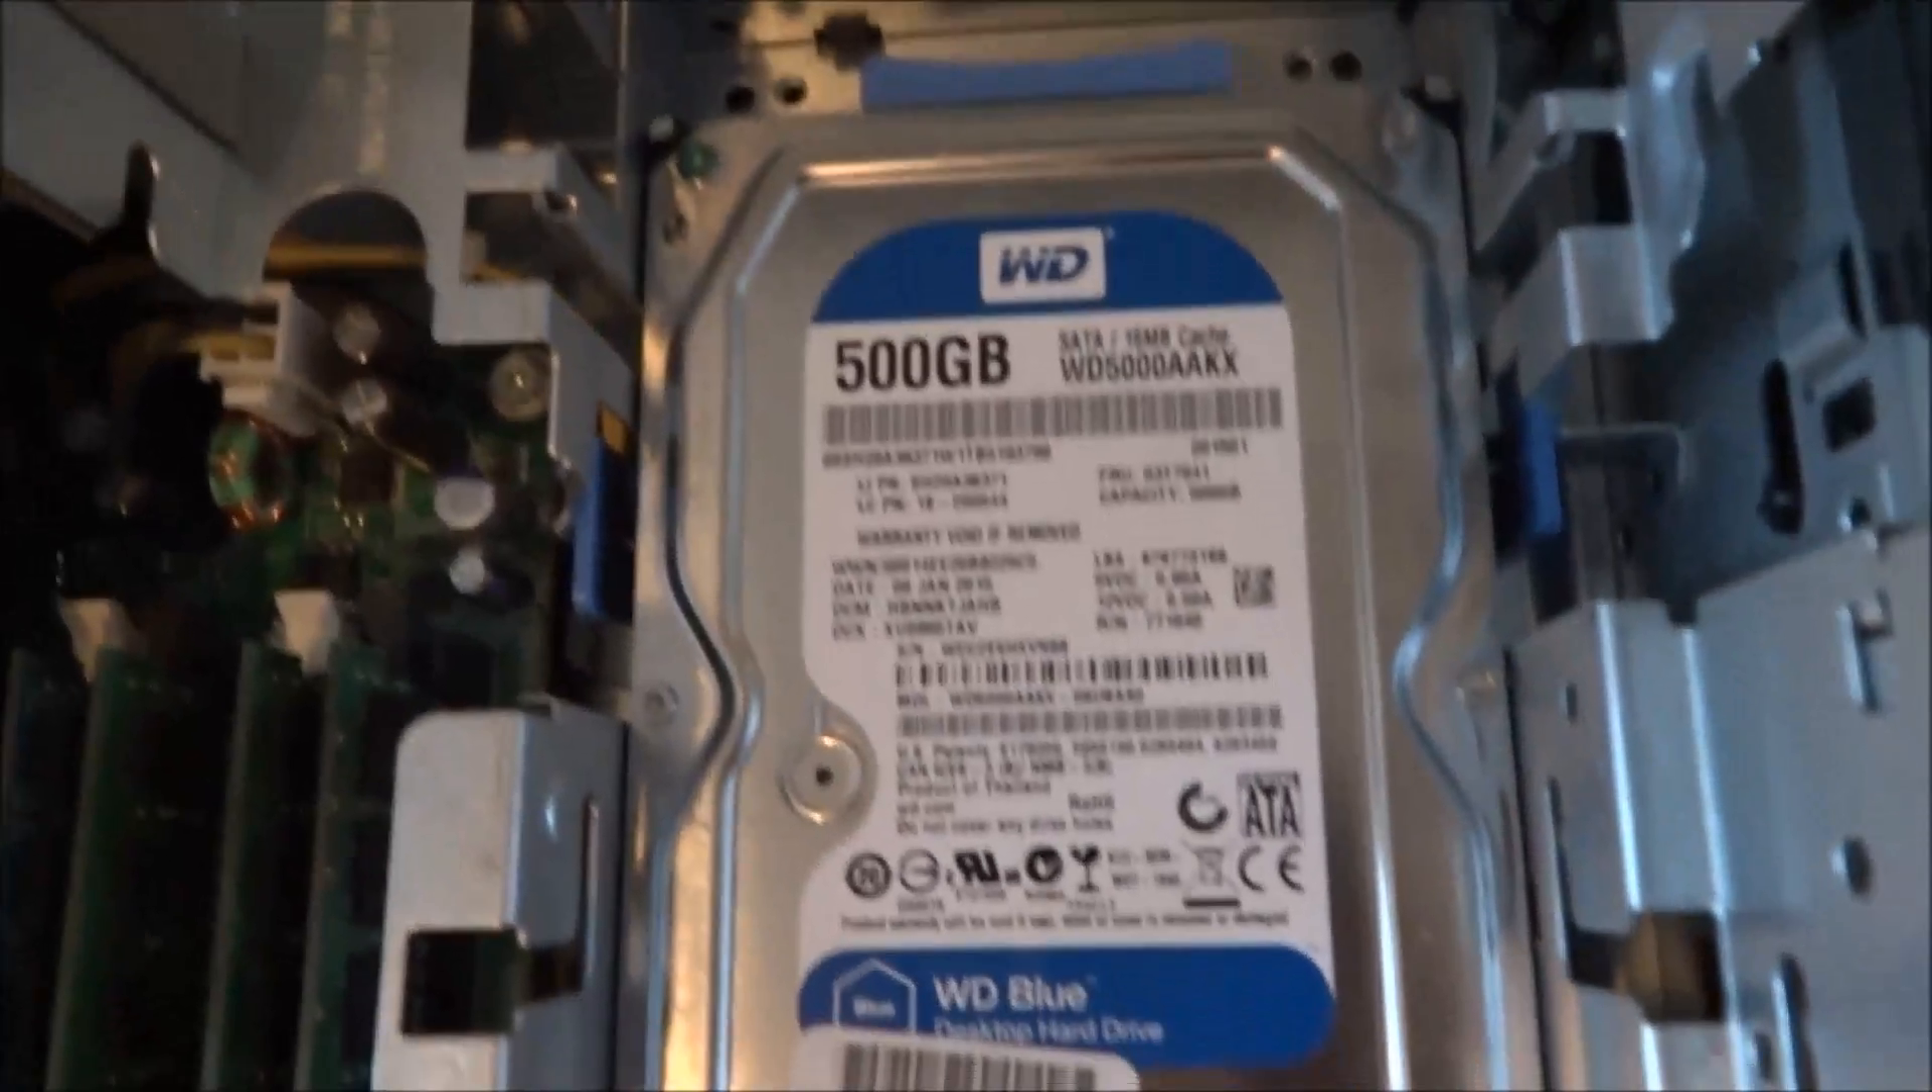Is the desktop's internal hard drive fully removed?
No.